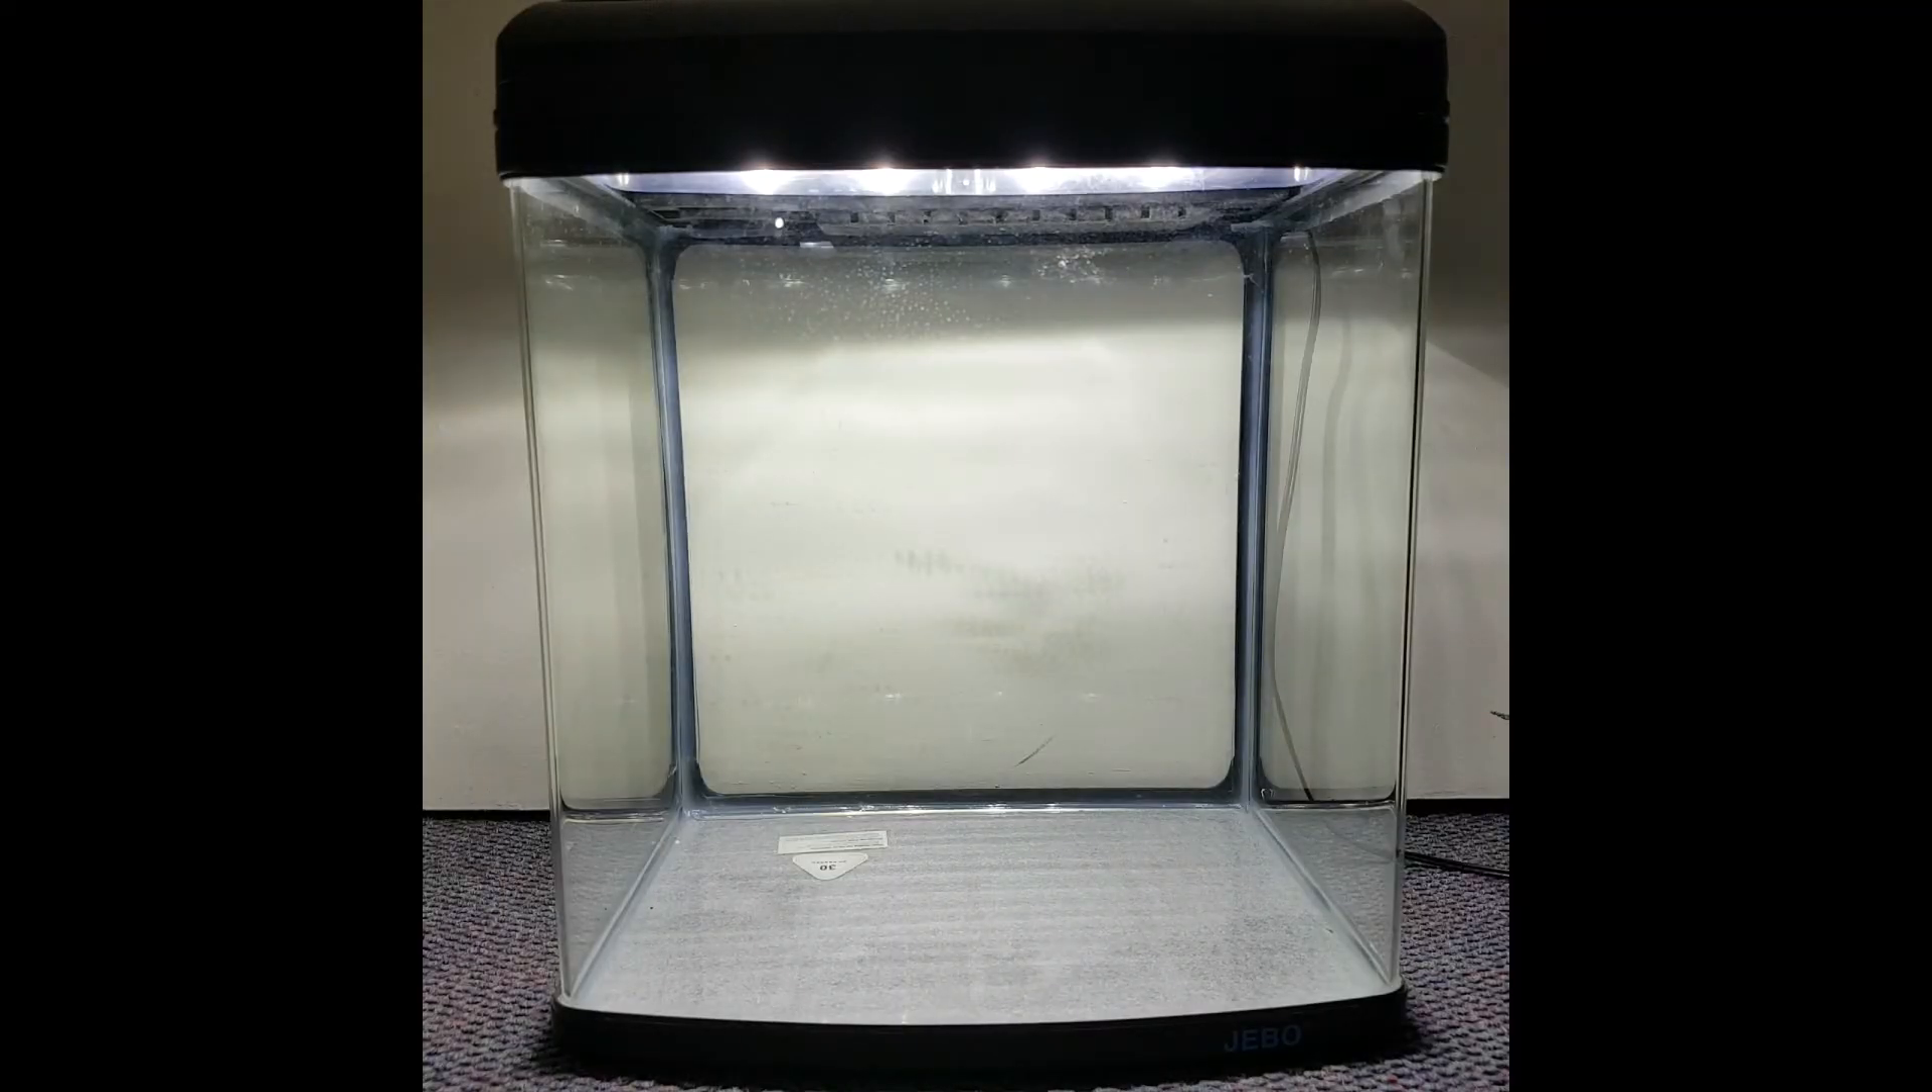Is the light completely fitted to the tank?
Yes.